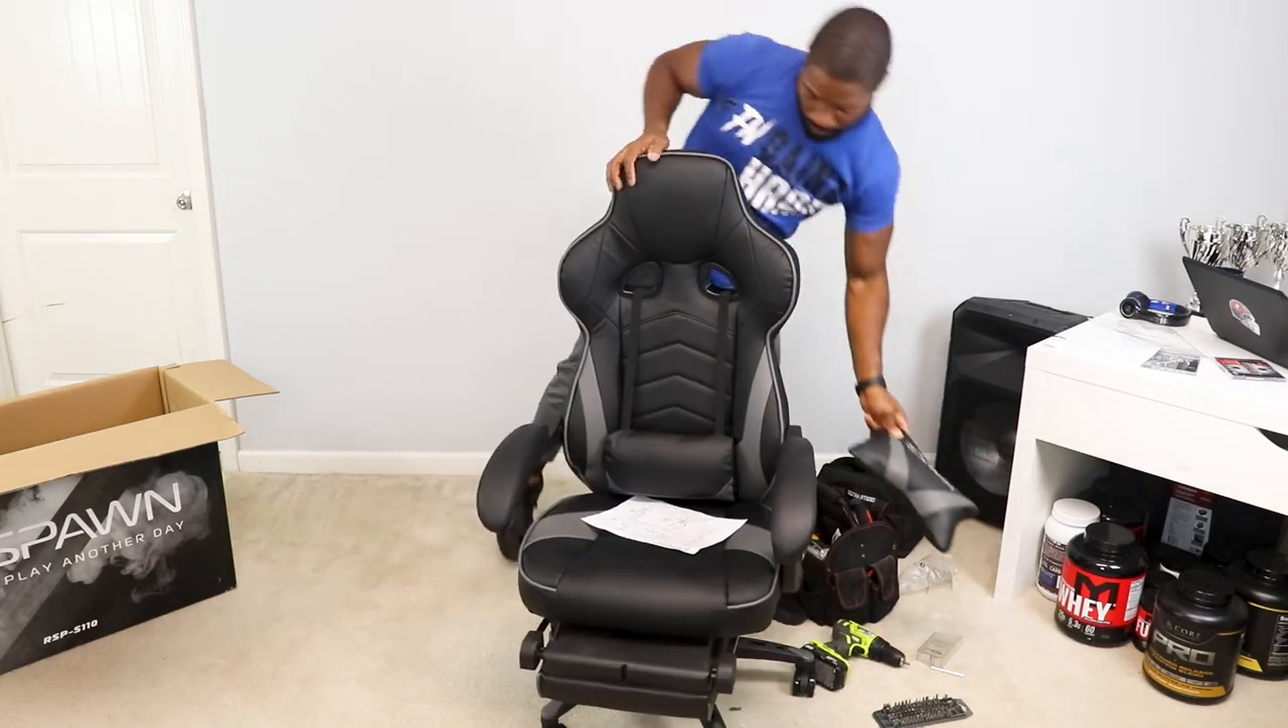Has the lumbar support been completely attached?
Yes.